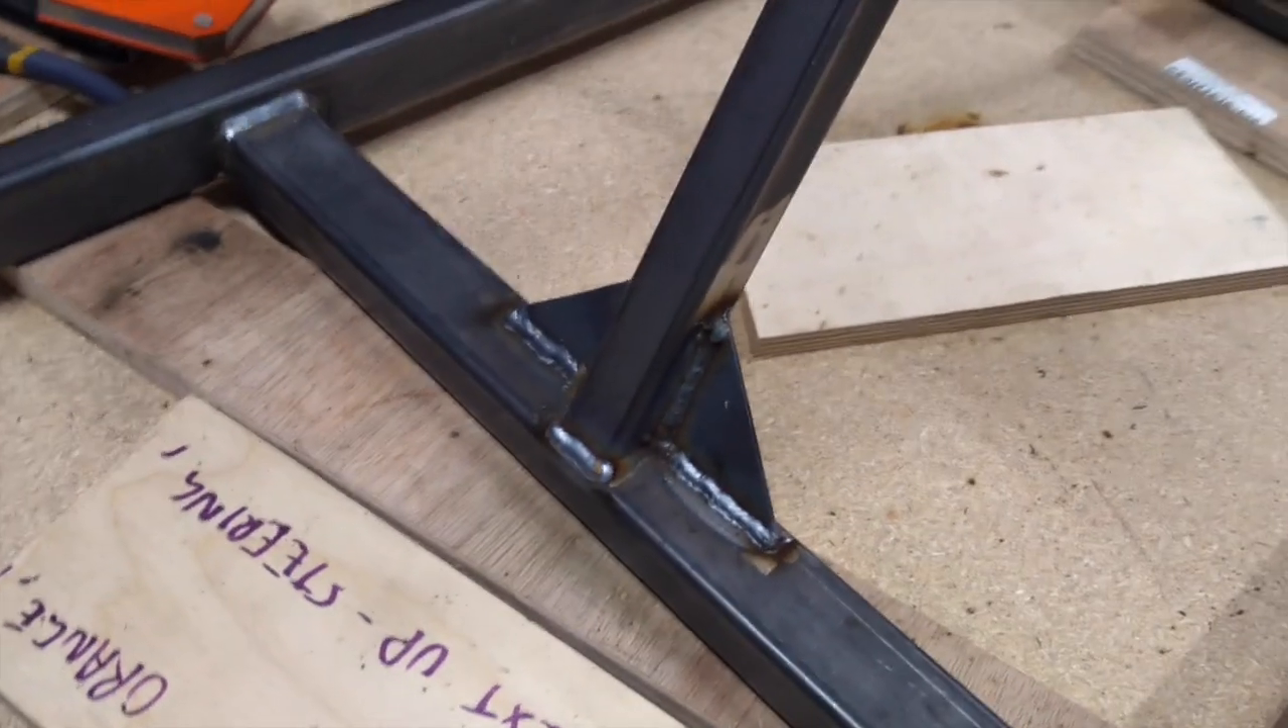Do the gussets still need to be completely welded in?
No.